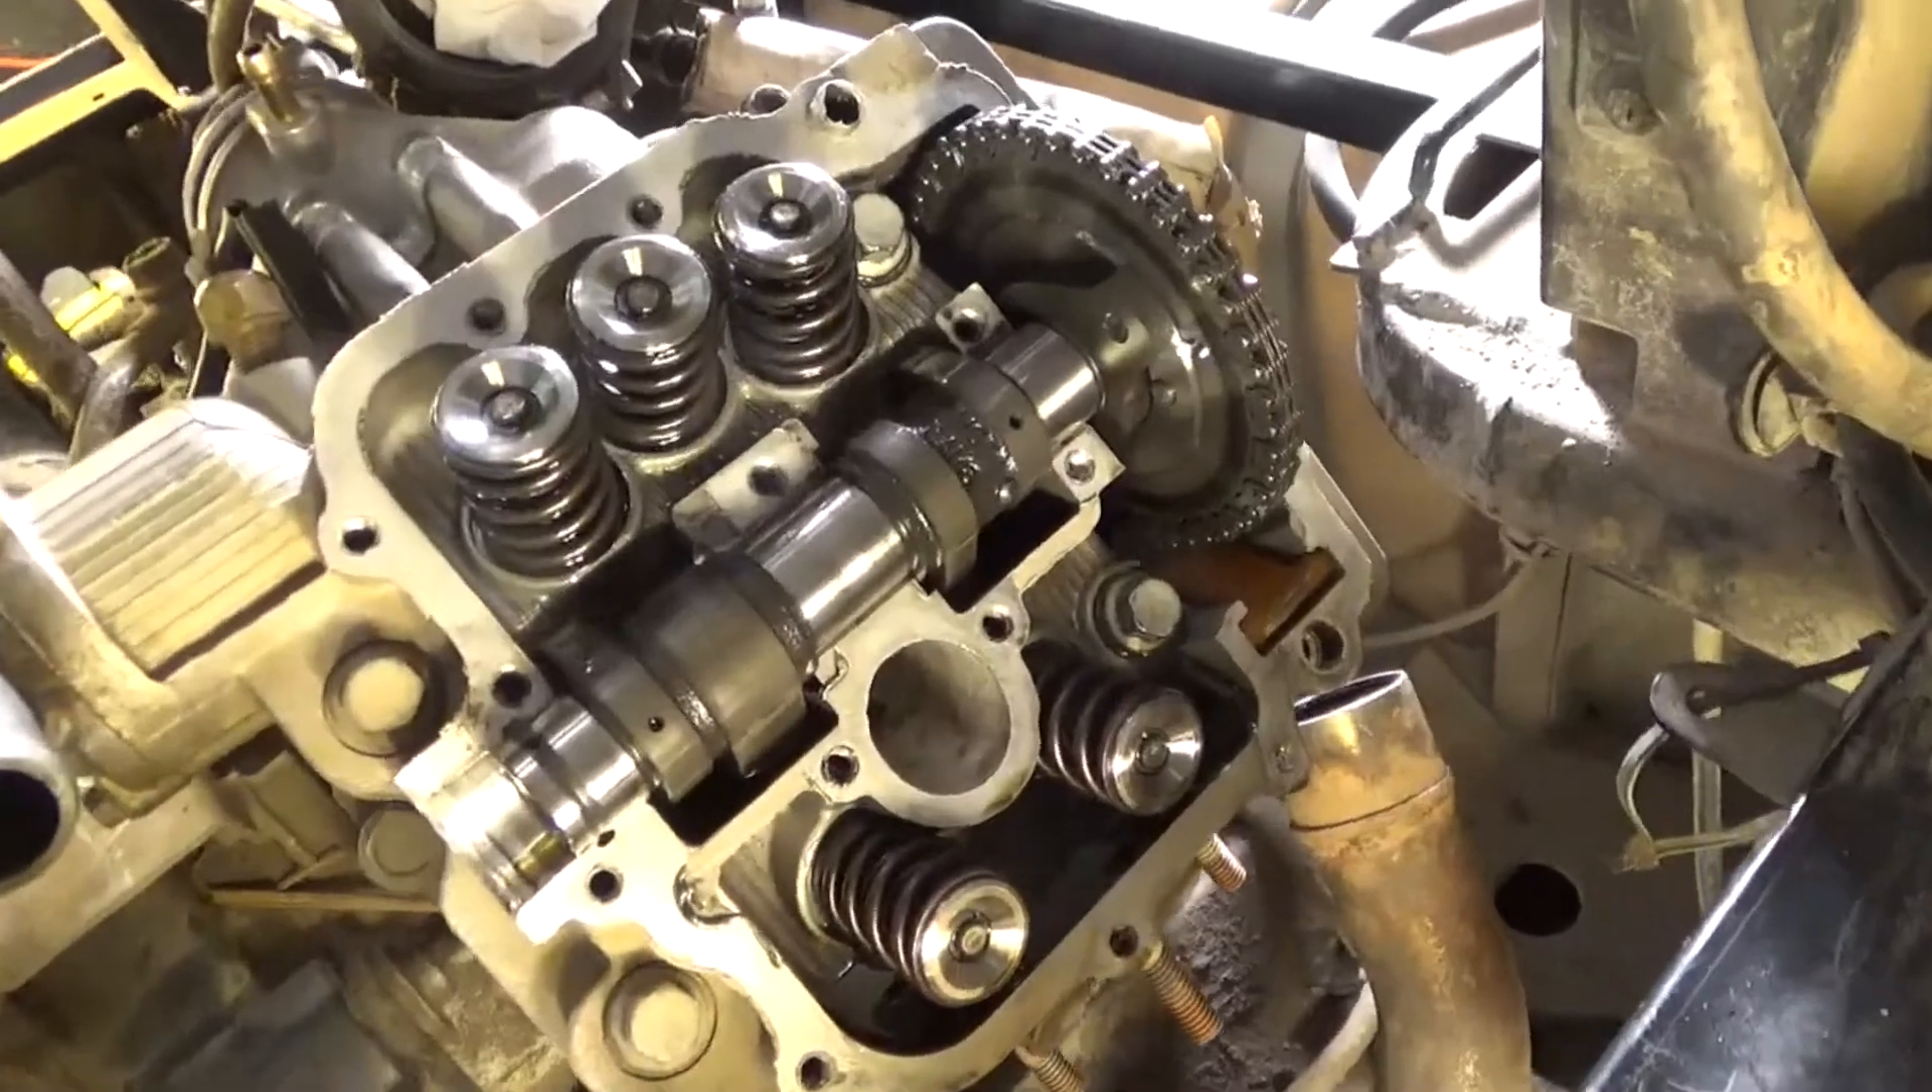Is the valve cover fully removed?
Yes.